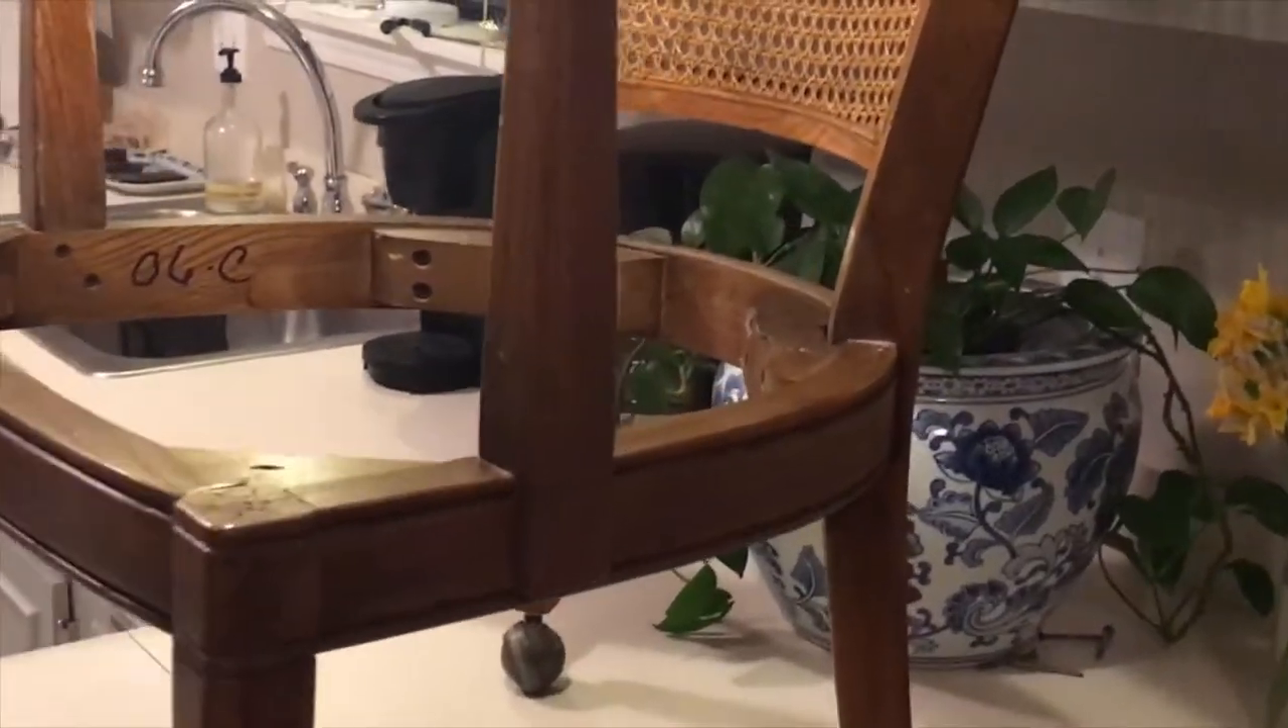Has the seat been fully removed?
Yes.